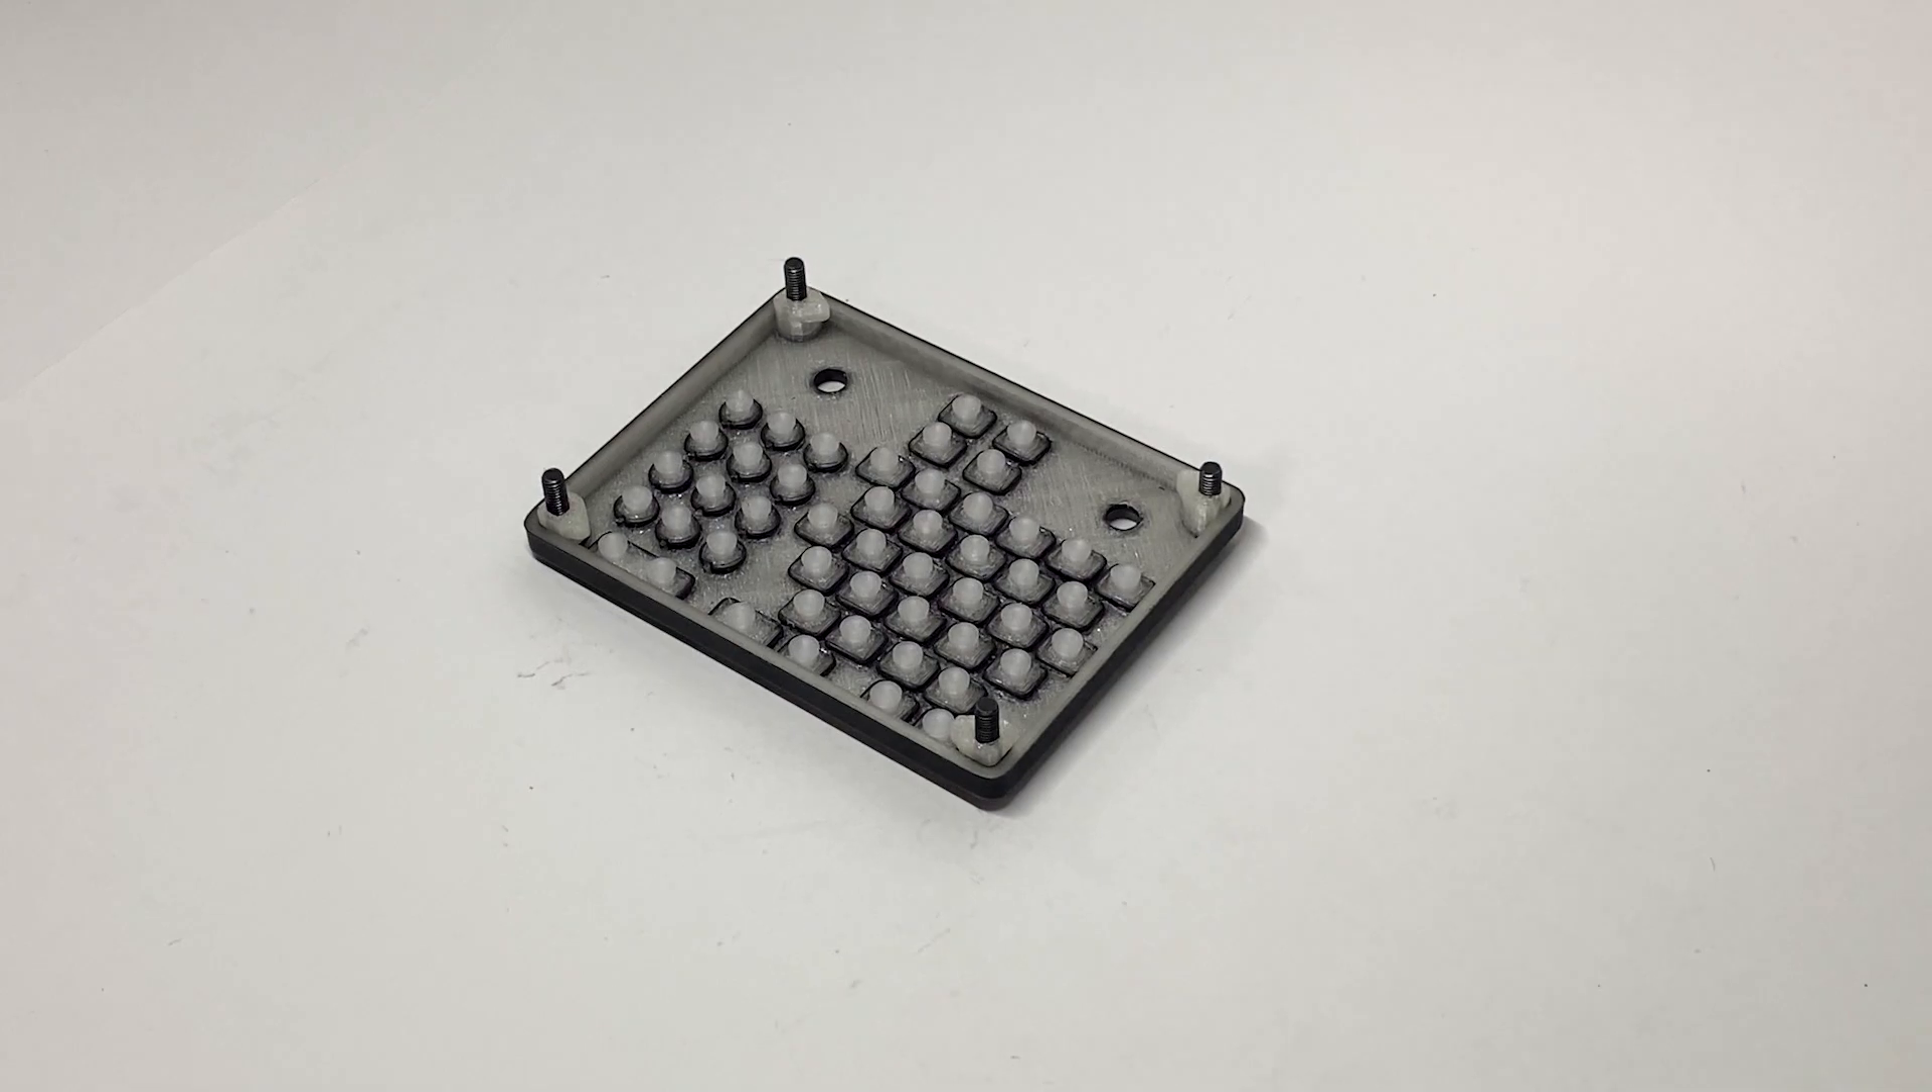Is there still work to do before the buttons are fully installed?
No.